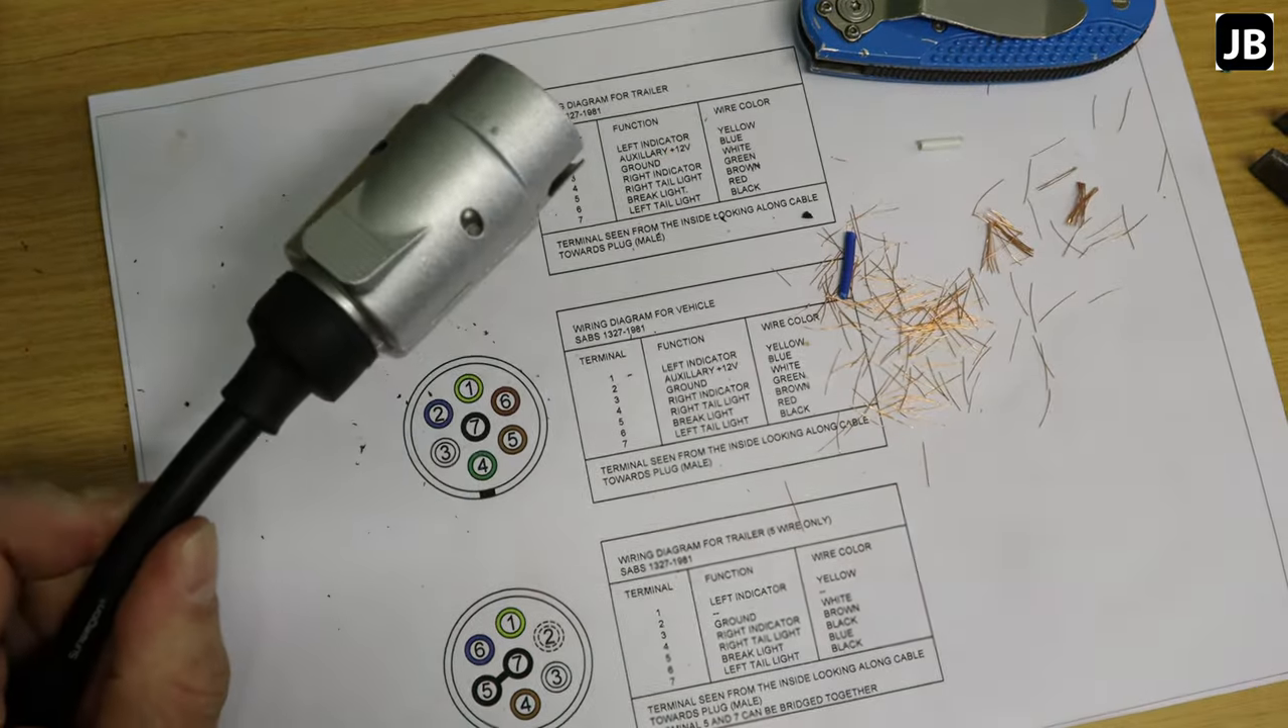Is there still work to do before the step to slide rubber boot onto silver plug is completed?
No.